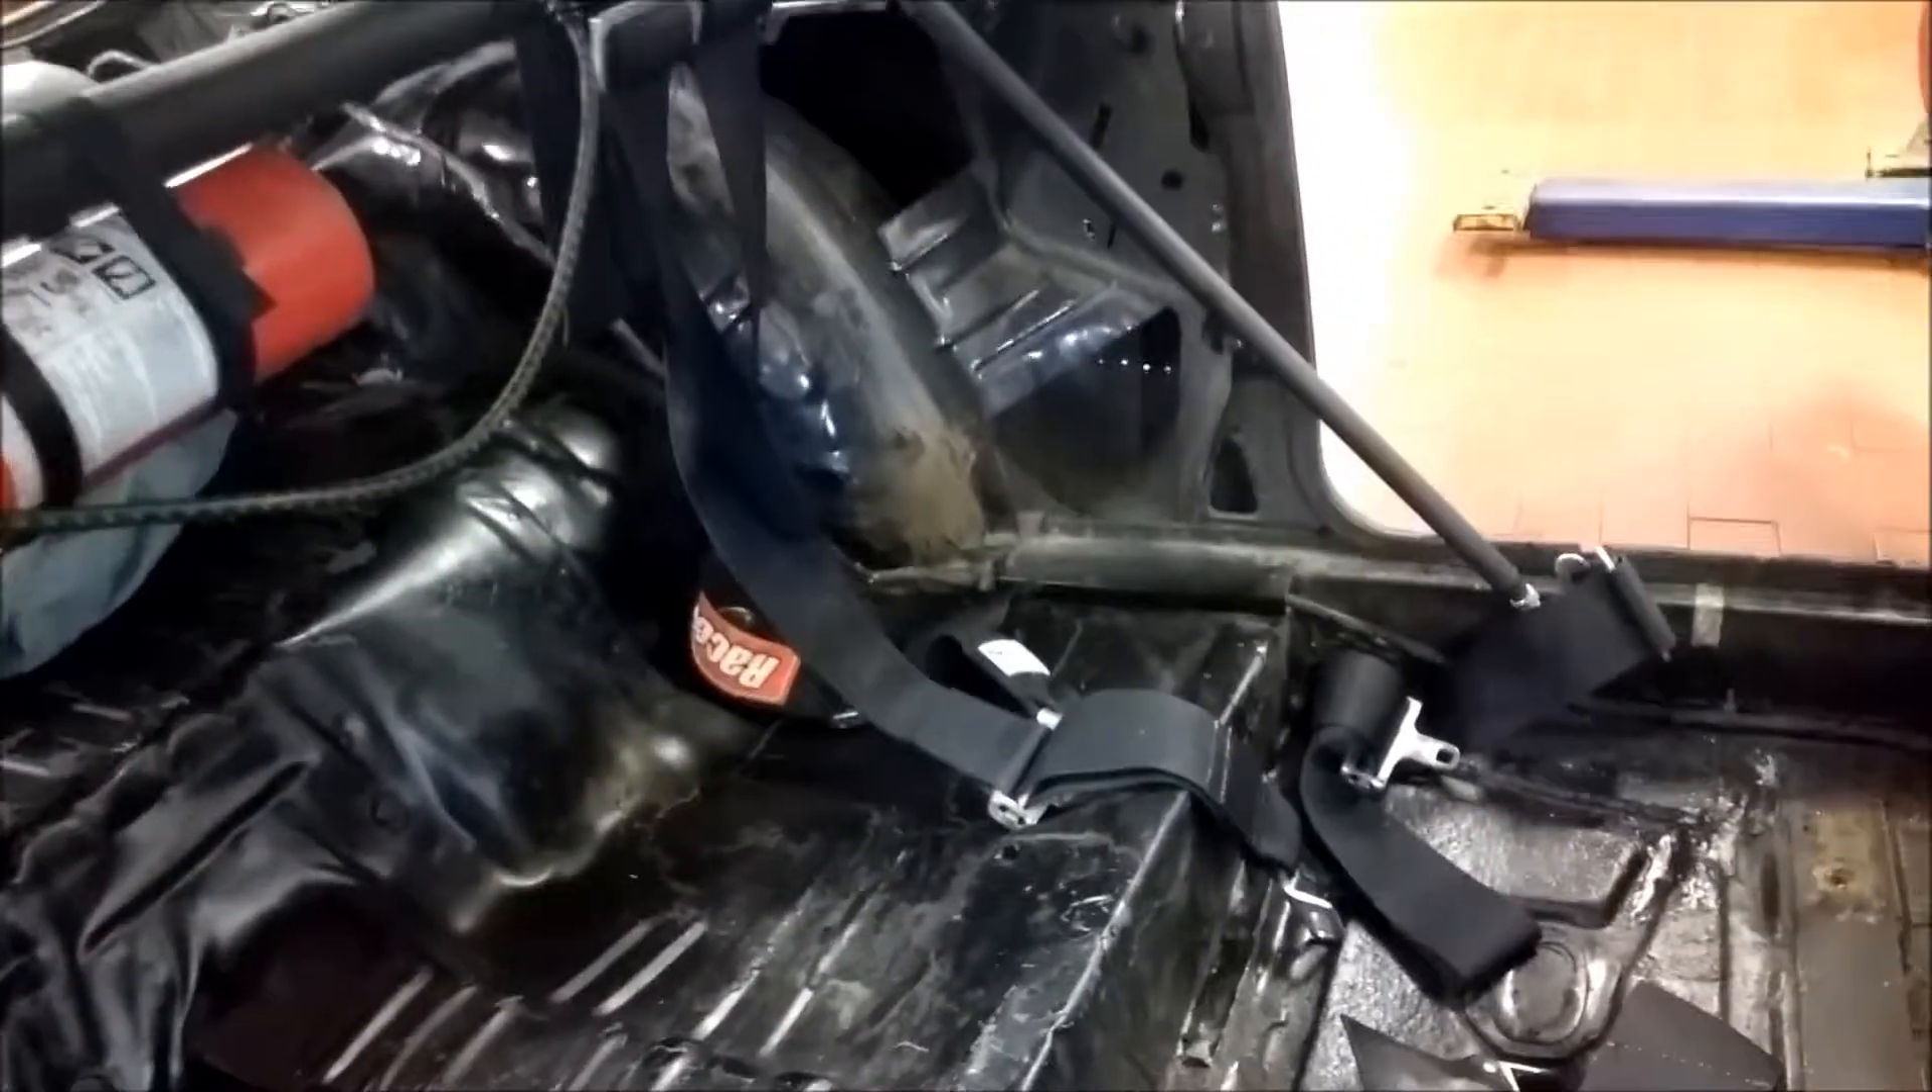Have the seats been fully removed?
Yes.